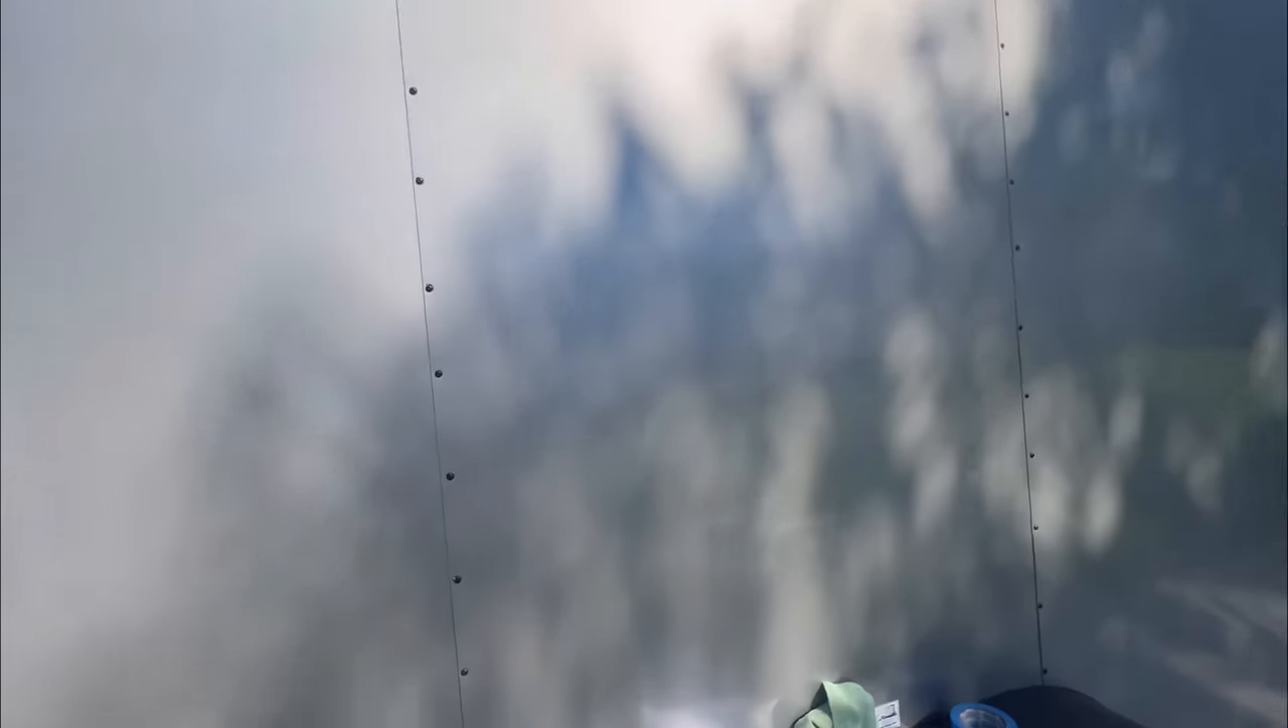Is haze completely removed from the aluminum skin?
No.